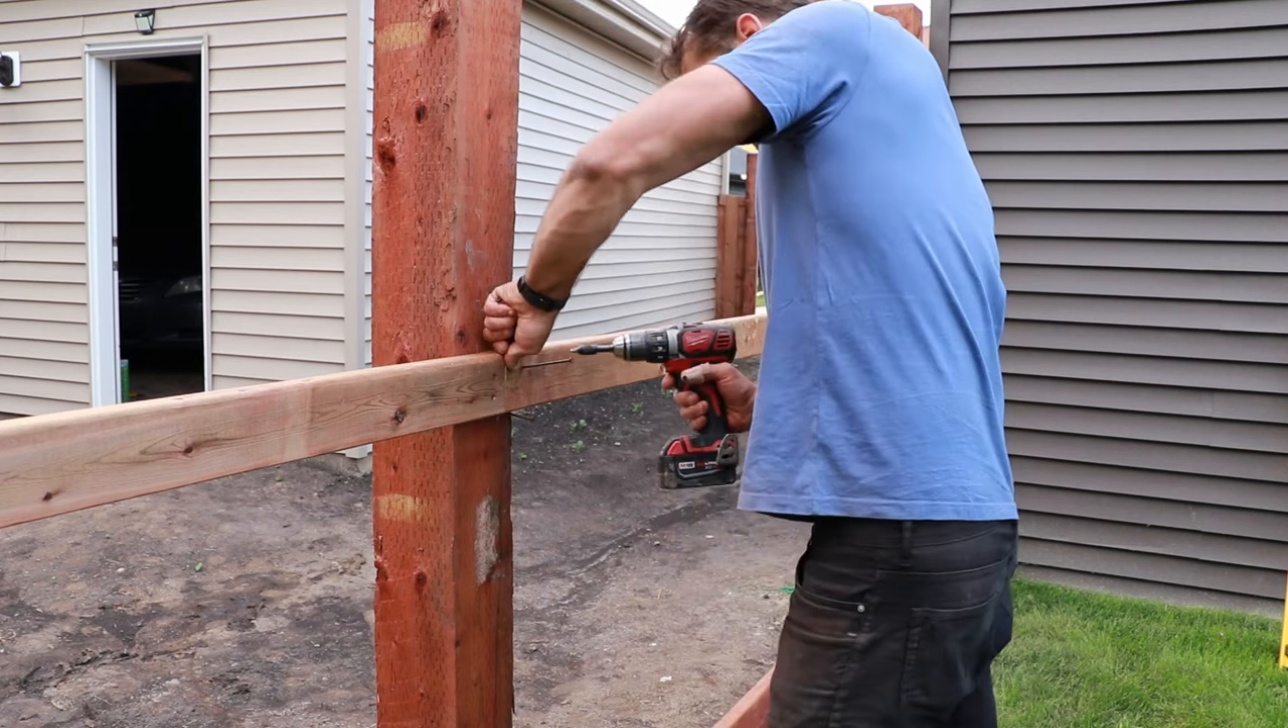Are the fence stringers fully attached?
No.